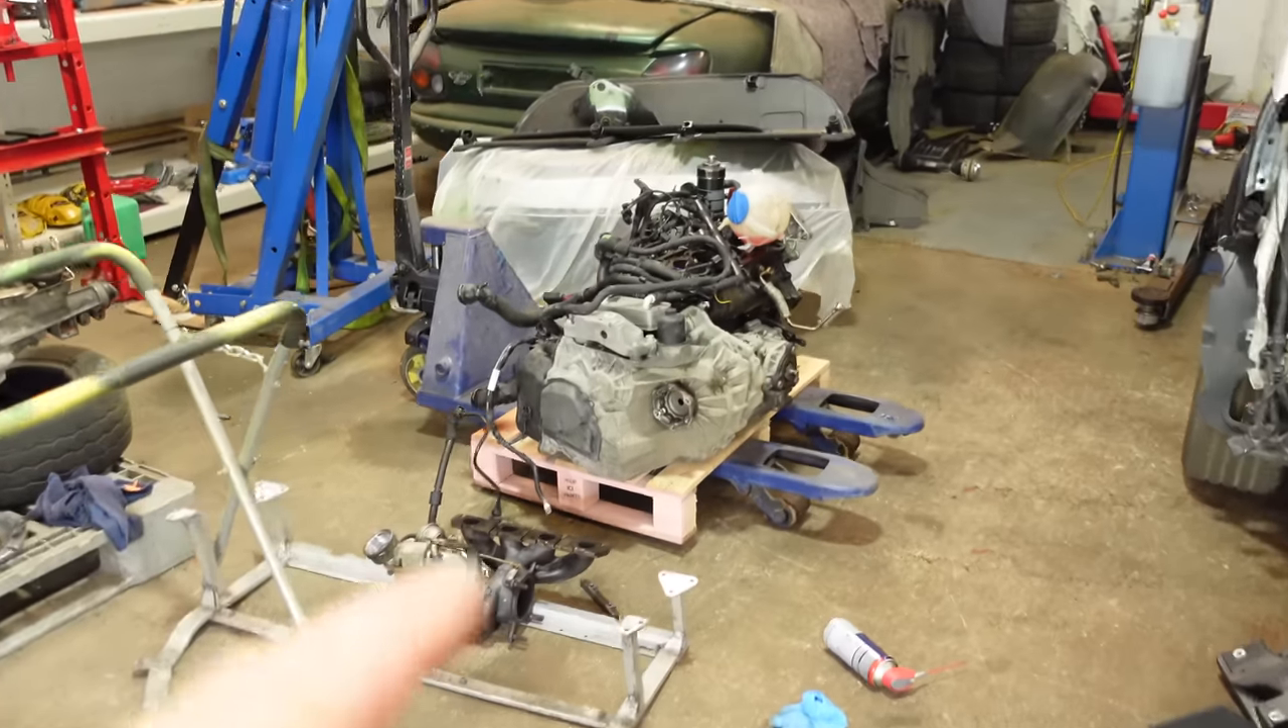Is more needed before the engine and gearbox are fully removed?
No.